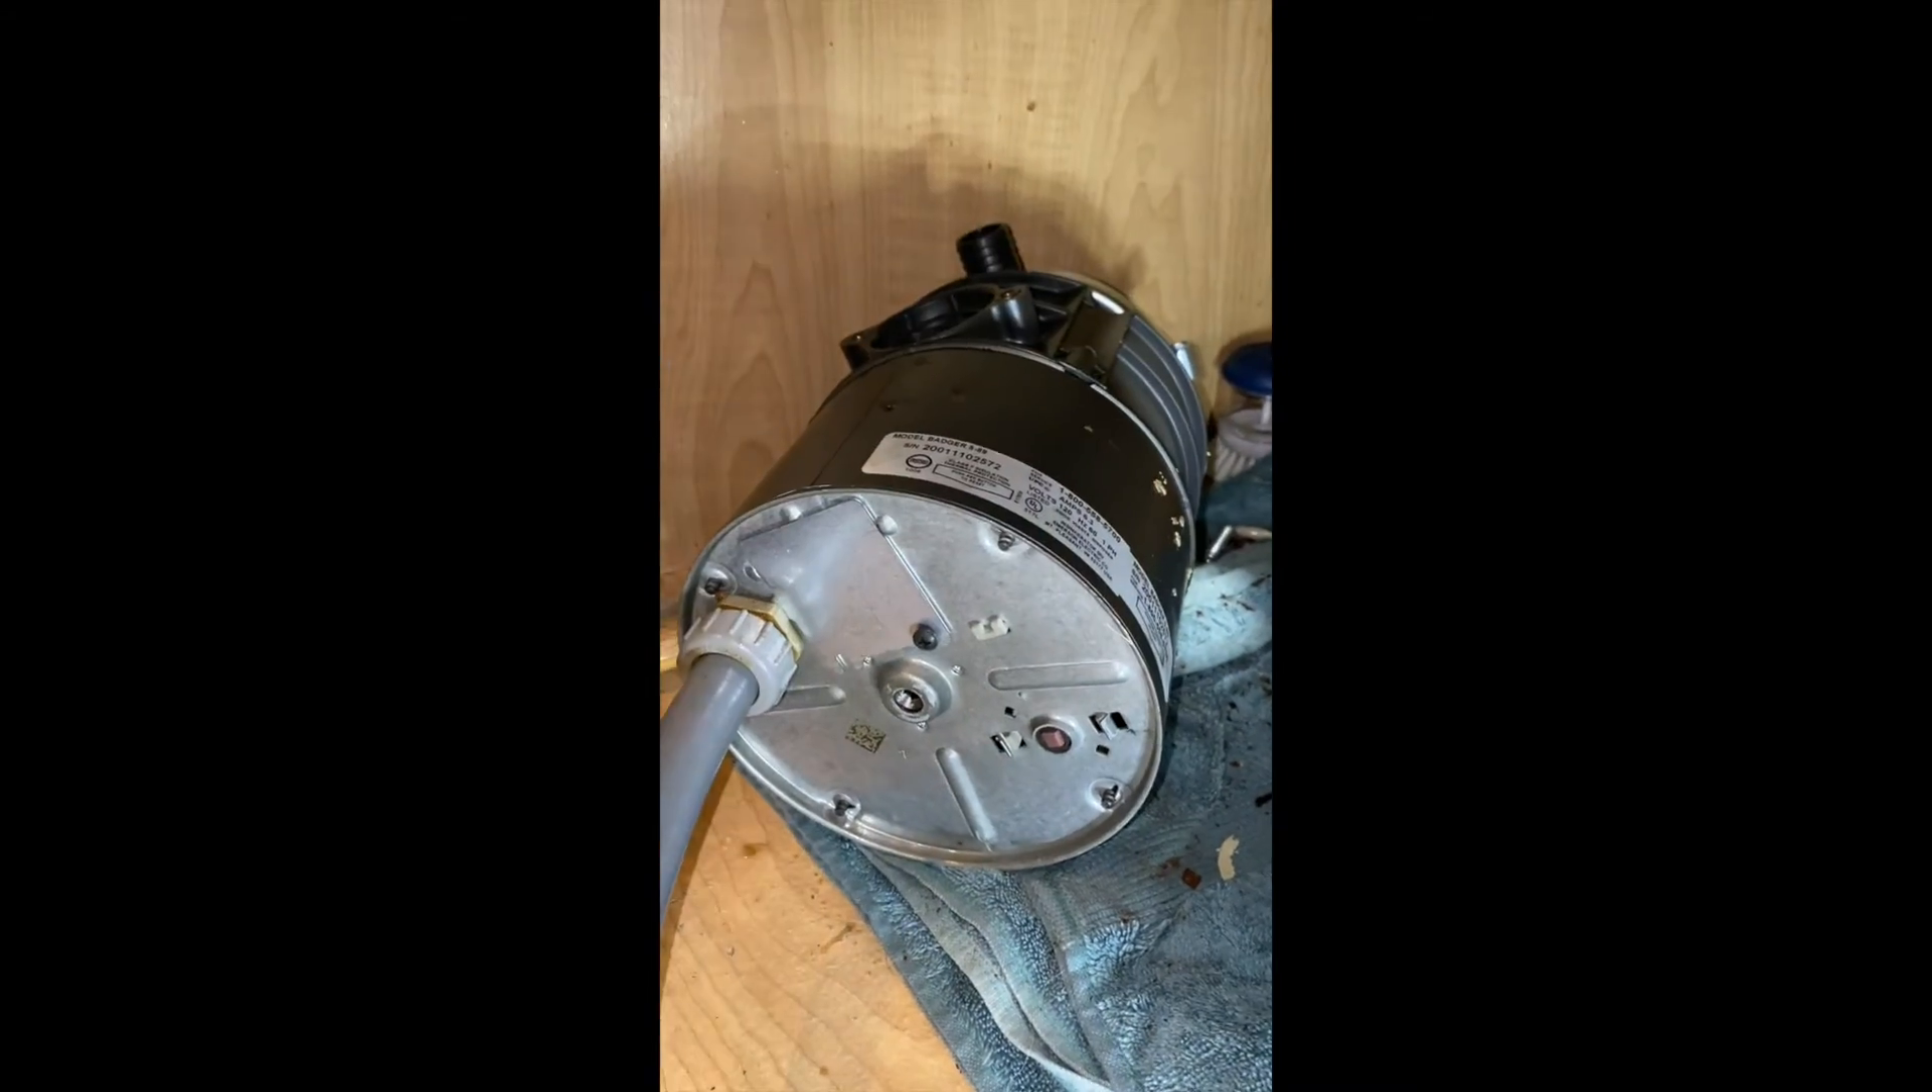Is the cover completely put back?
Yes.